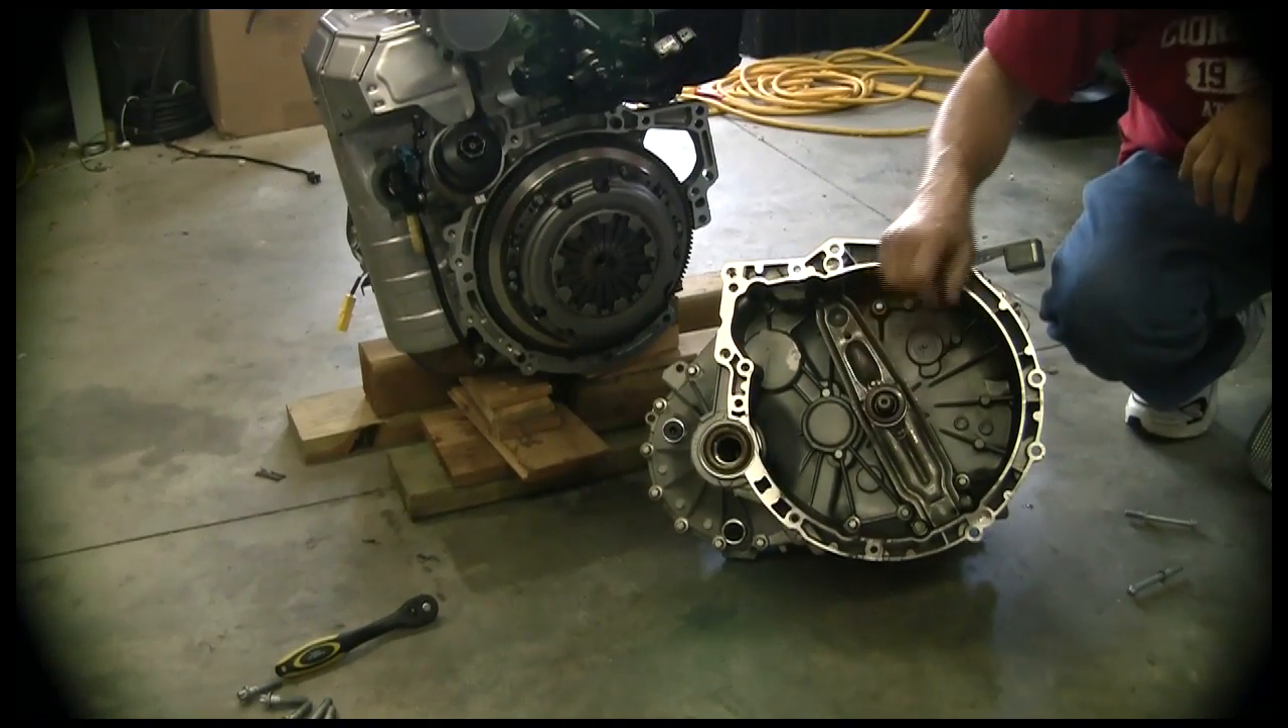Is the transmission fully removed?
Yes.